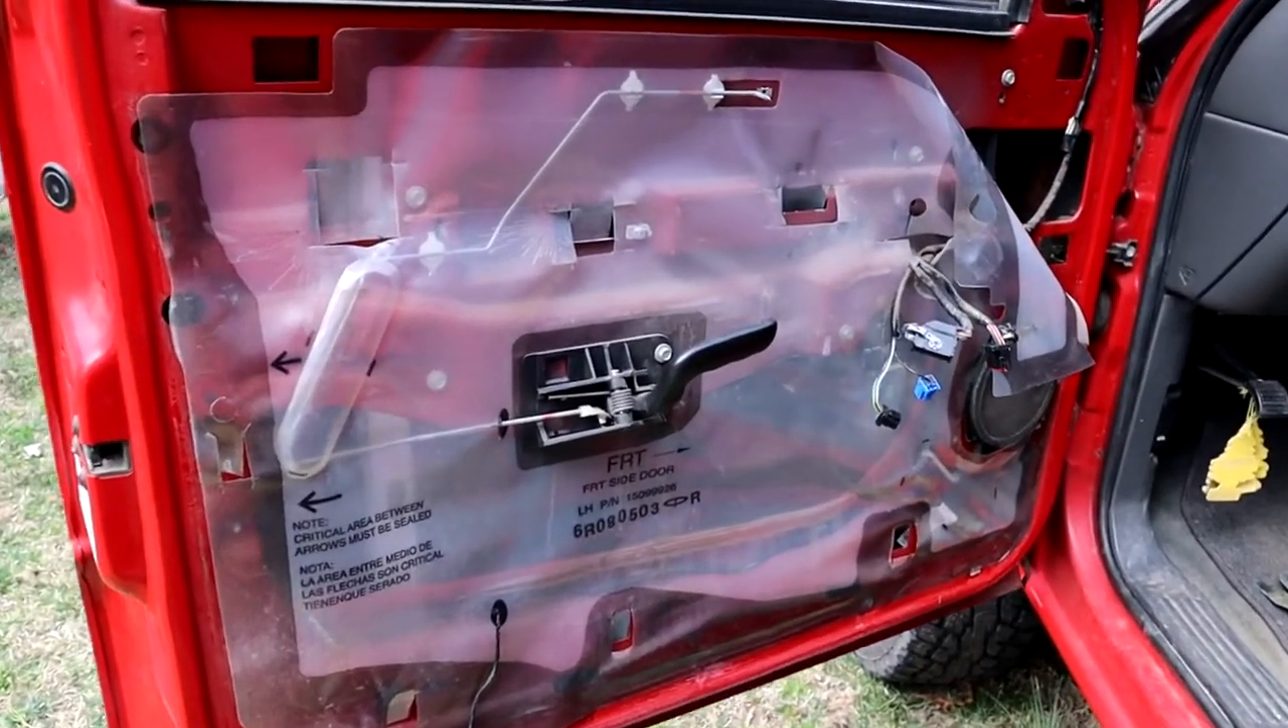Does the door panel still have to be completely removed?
No.